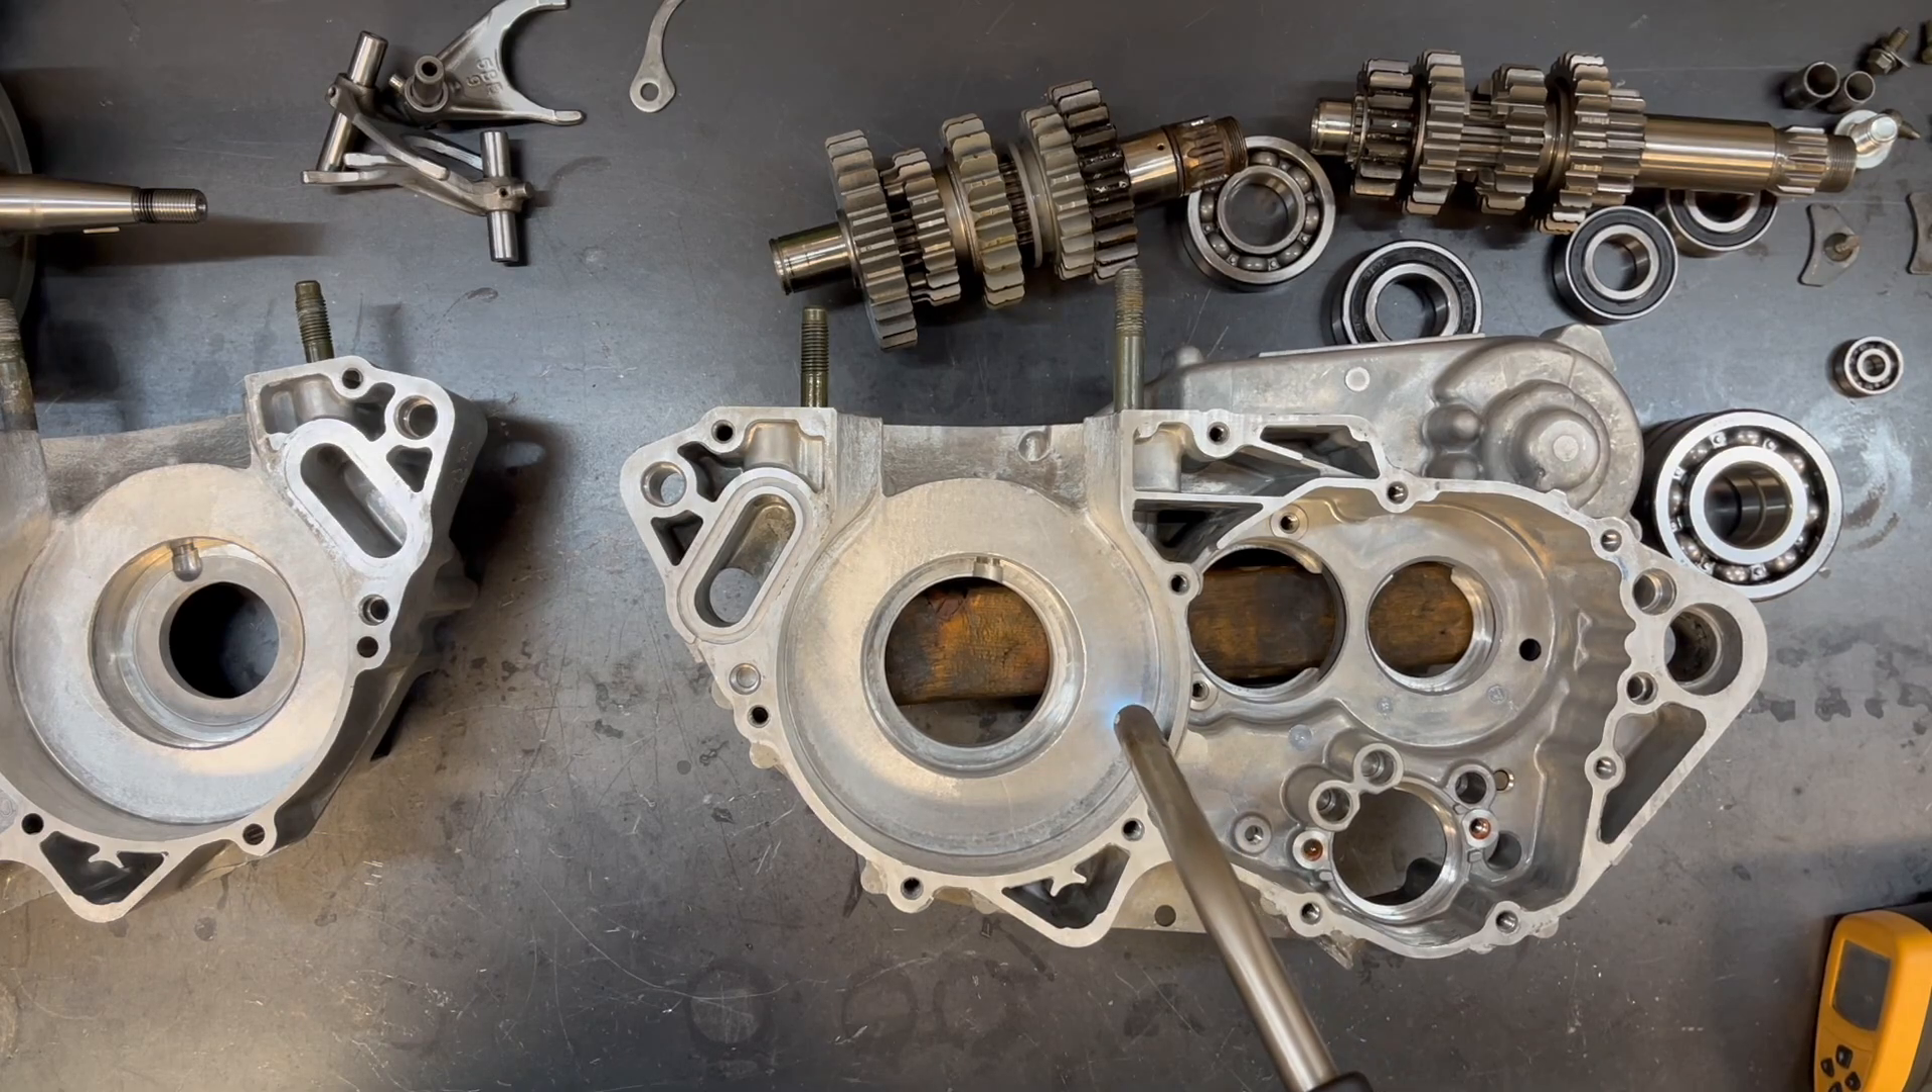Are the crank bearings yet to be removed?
No.